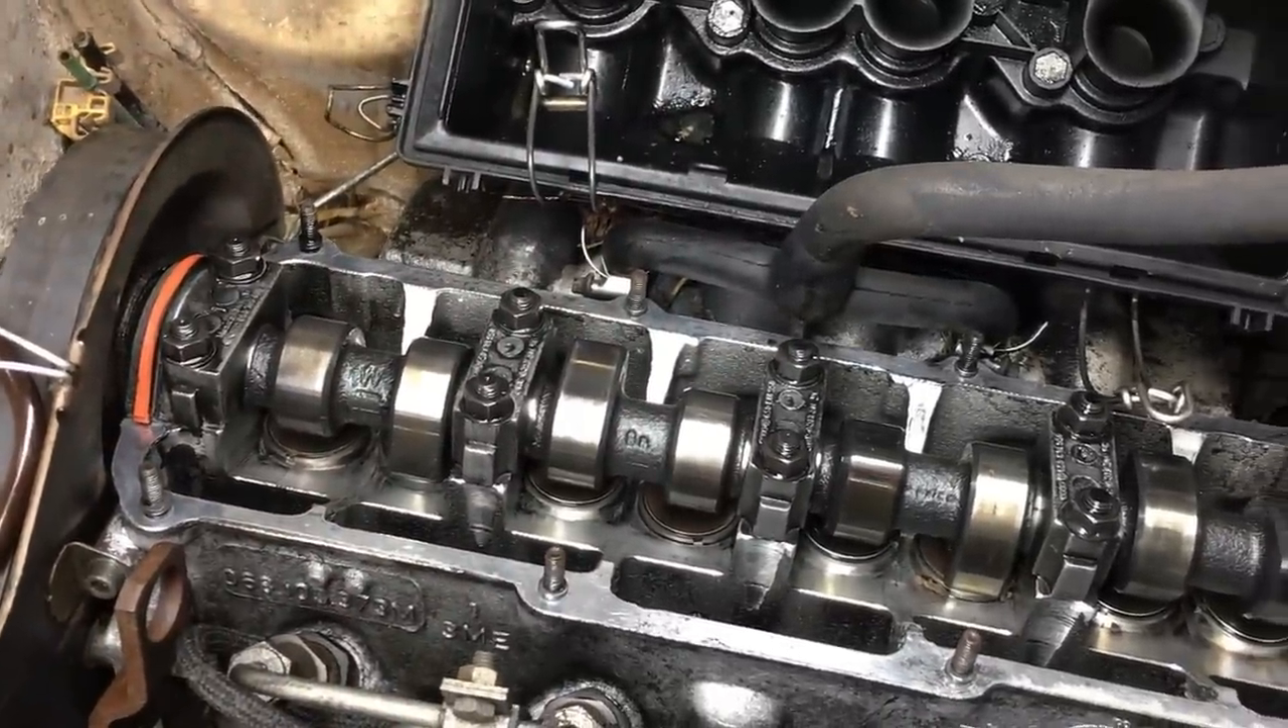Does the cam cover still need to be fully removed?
No.